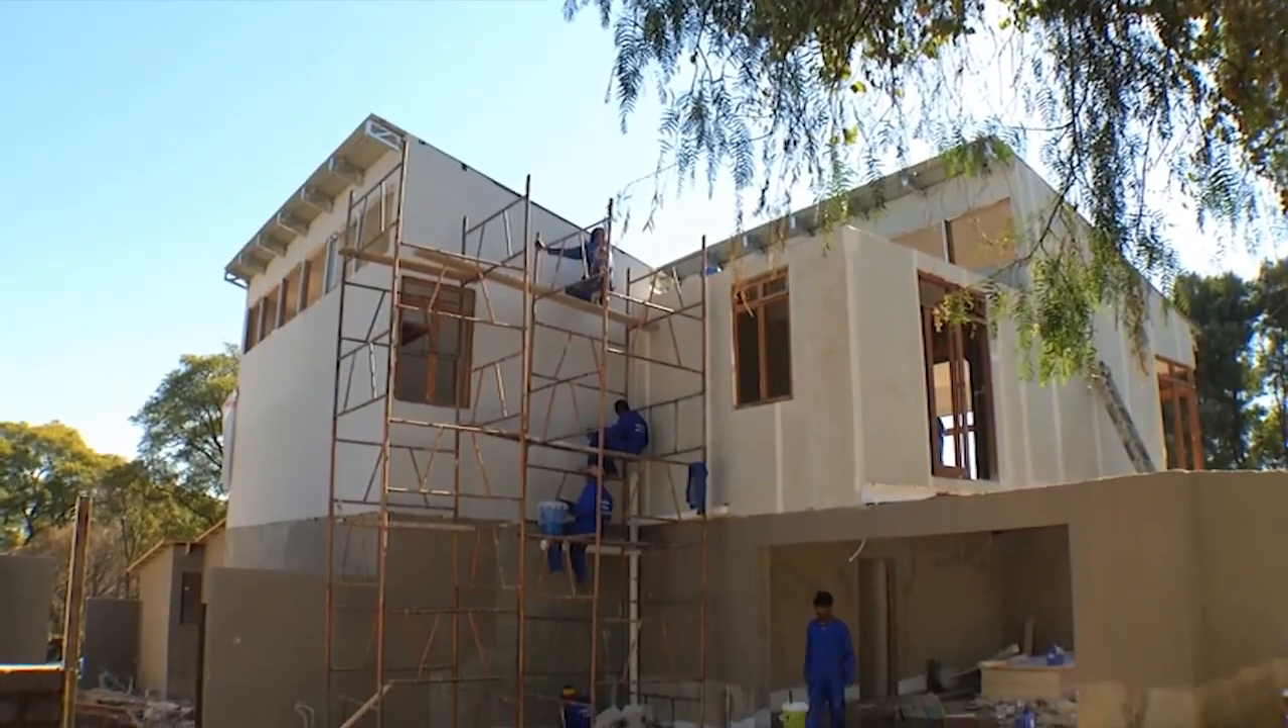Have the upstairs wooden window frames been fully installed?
Yes.